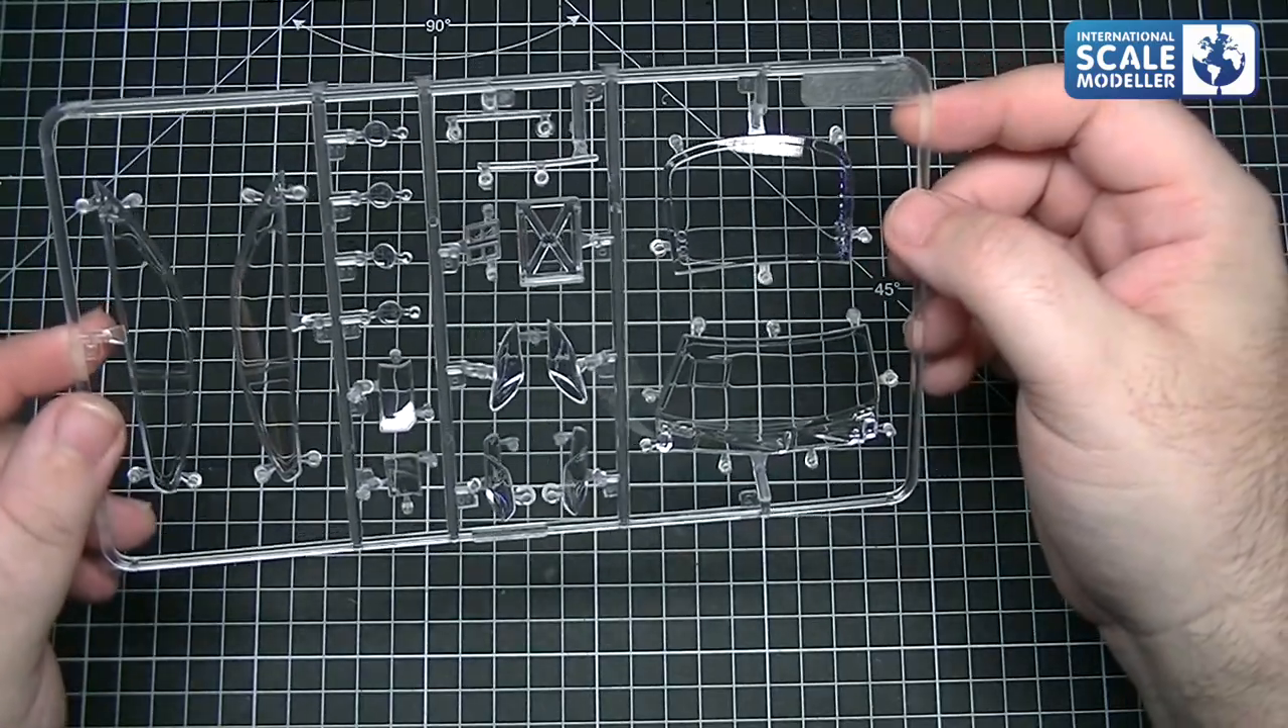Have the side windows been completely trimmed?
No.